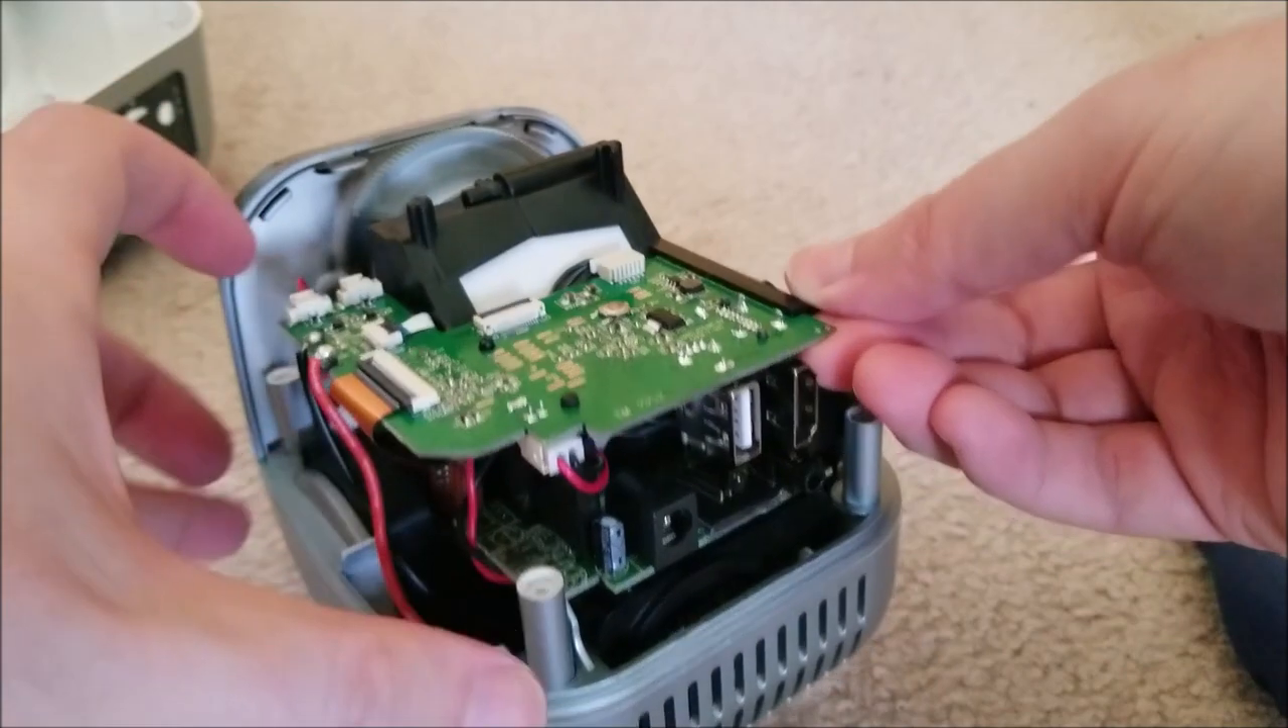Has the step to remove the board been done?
No.